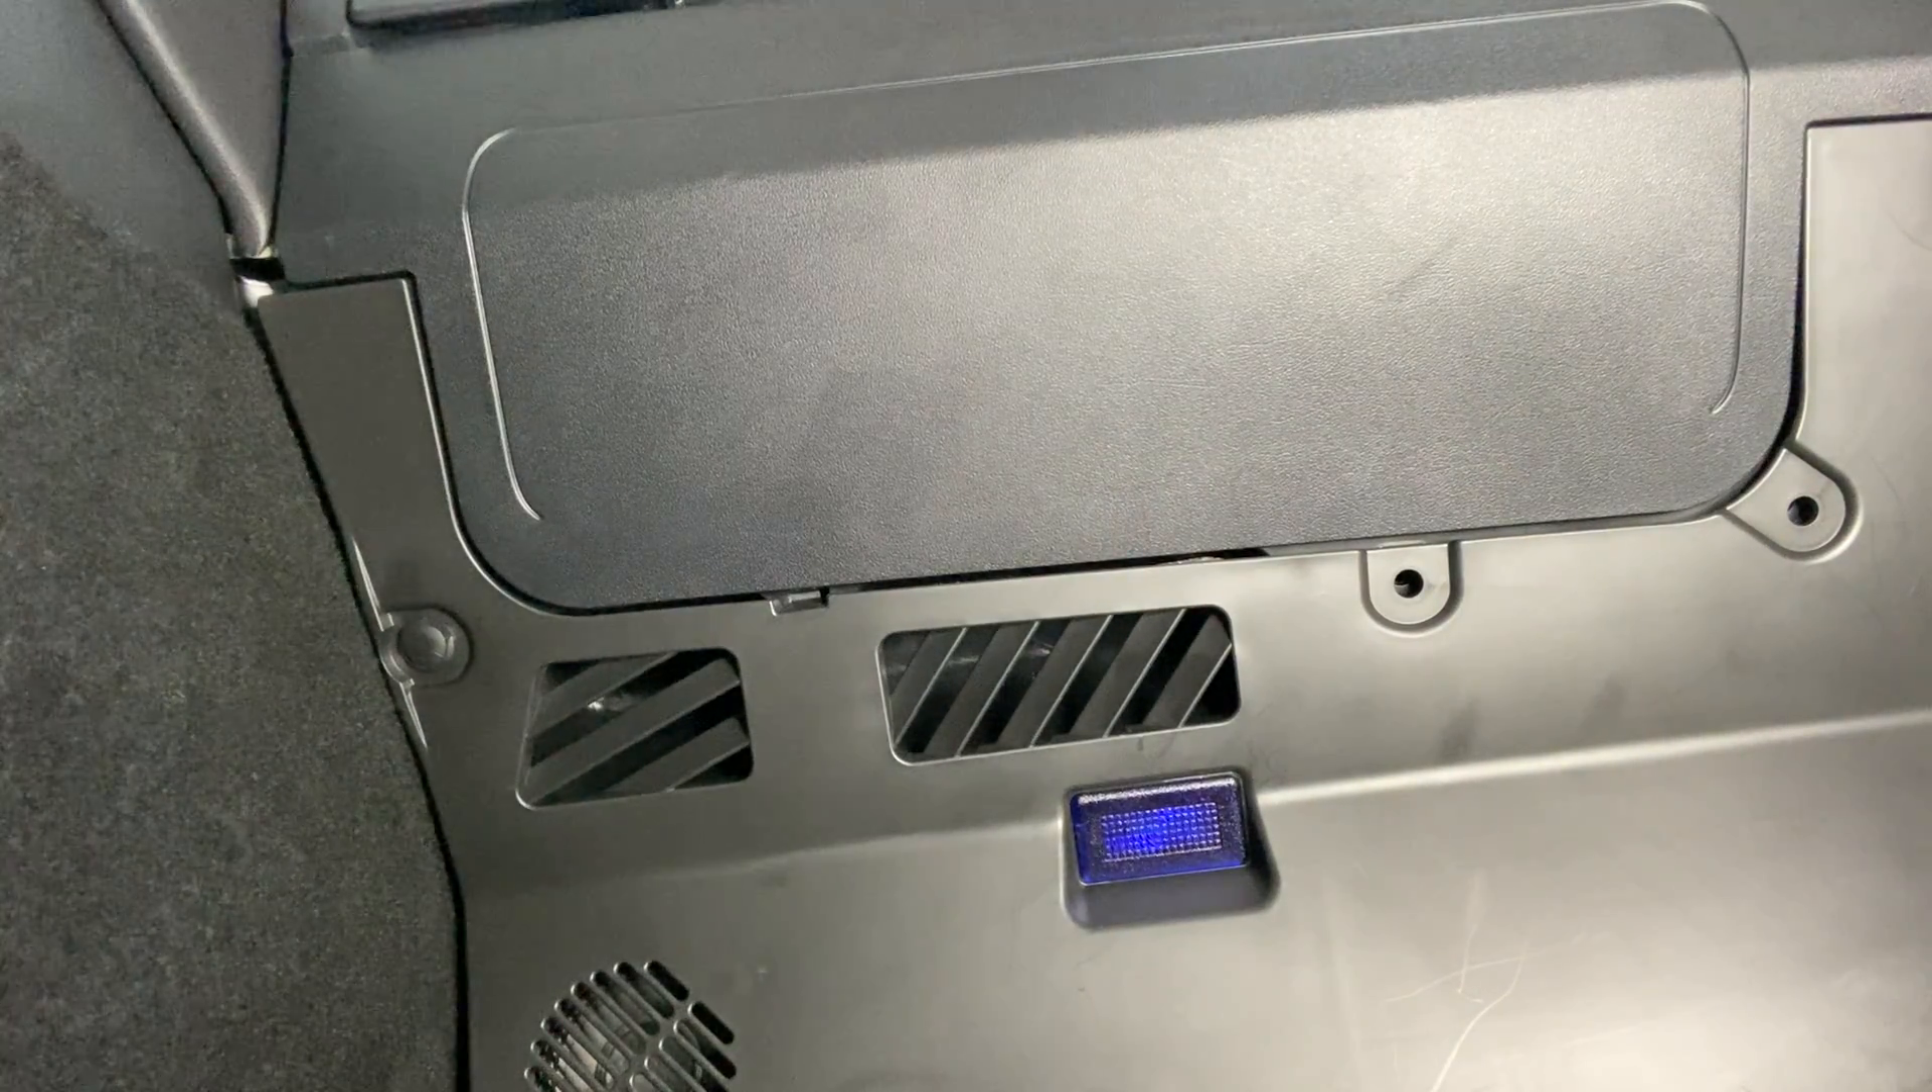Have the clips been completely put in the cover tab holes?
No.